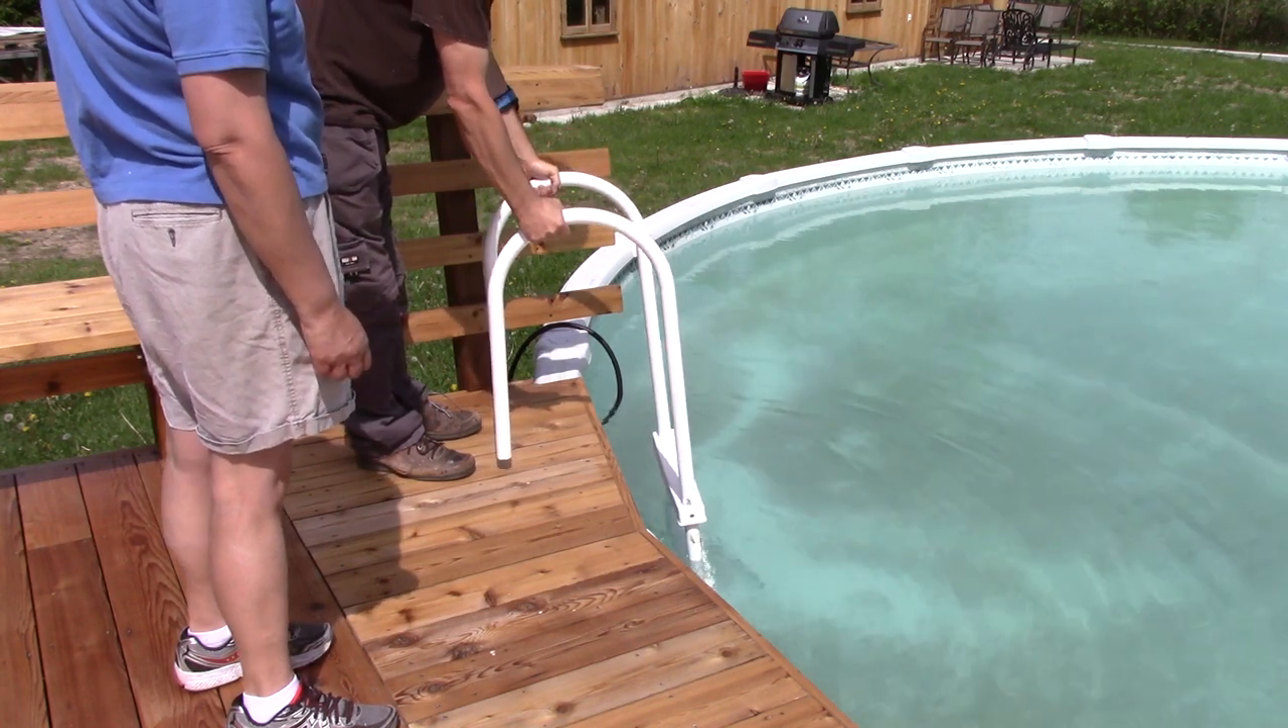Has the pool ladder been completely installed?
No.